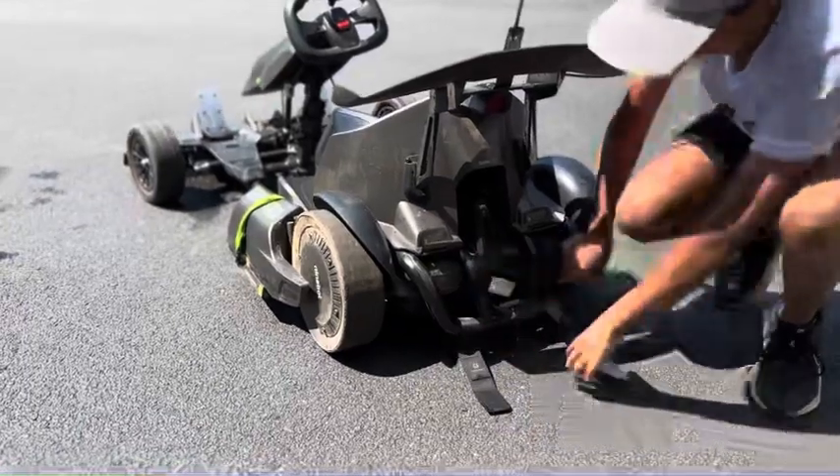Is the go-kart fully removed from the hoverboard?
No.